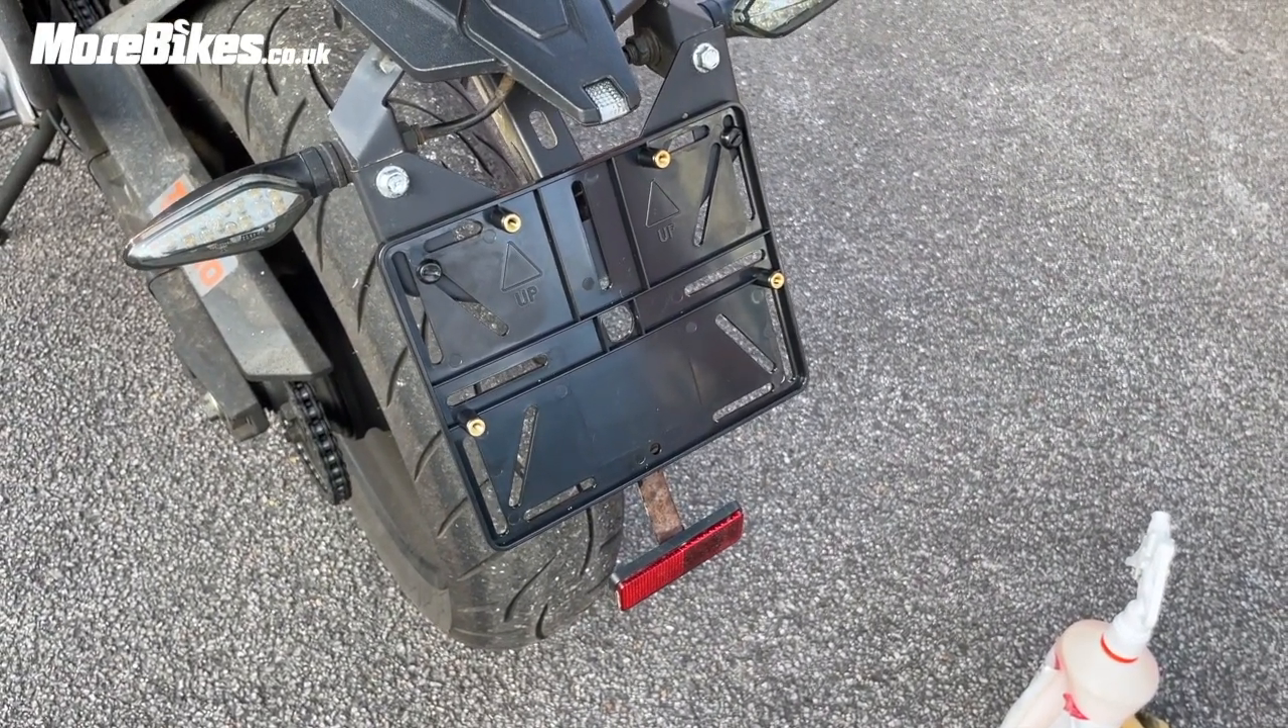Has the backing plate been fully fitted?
Yes.